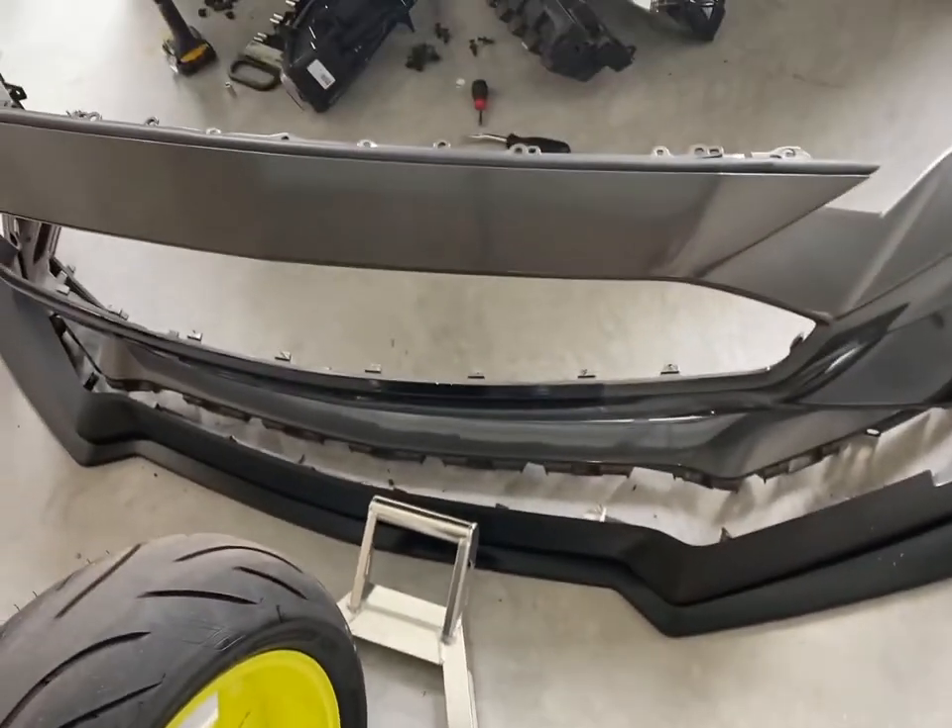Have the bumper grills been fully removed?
Yes.